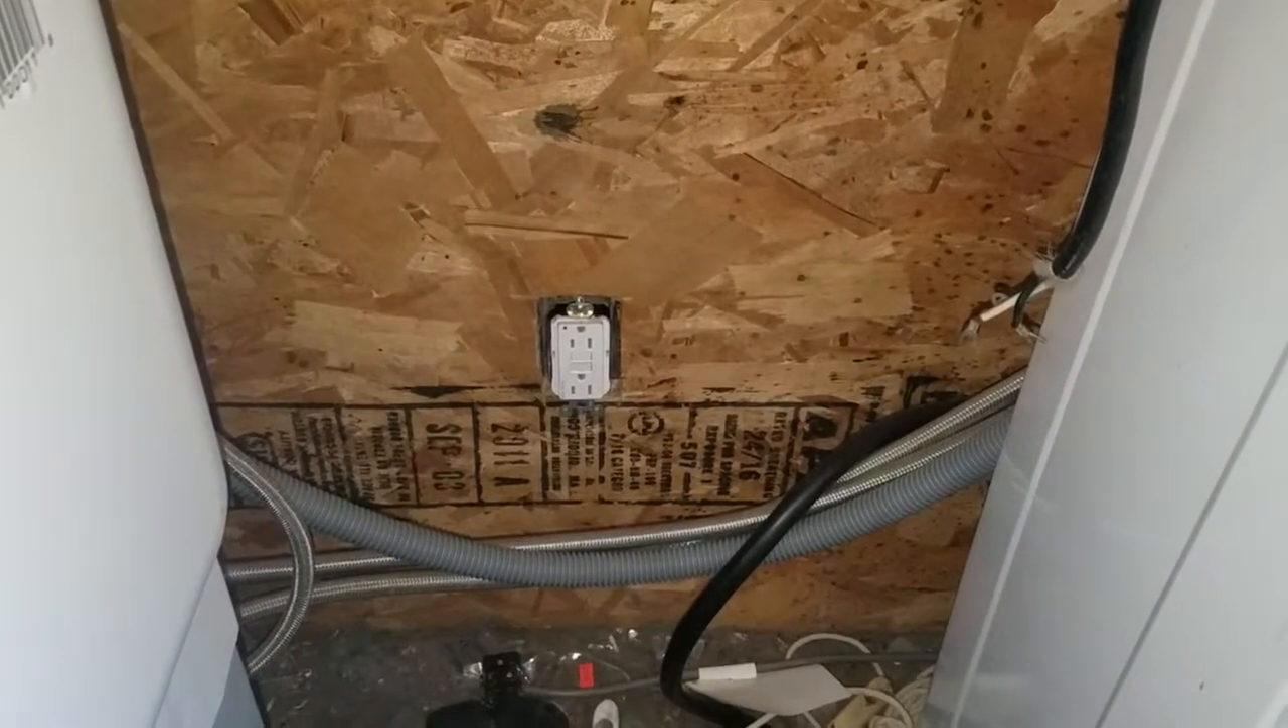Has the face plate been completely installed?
No.